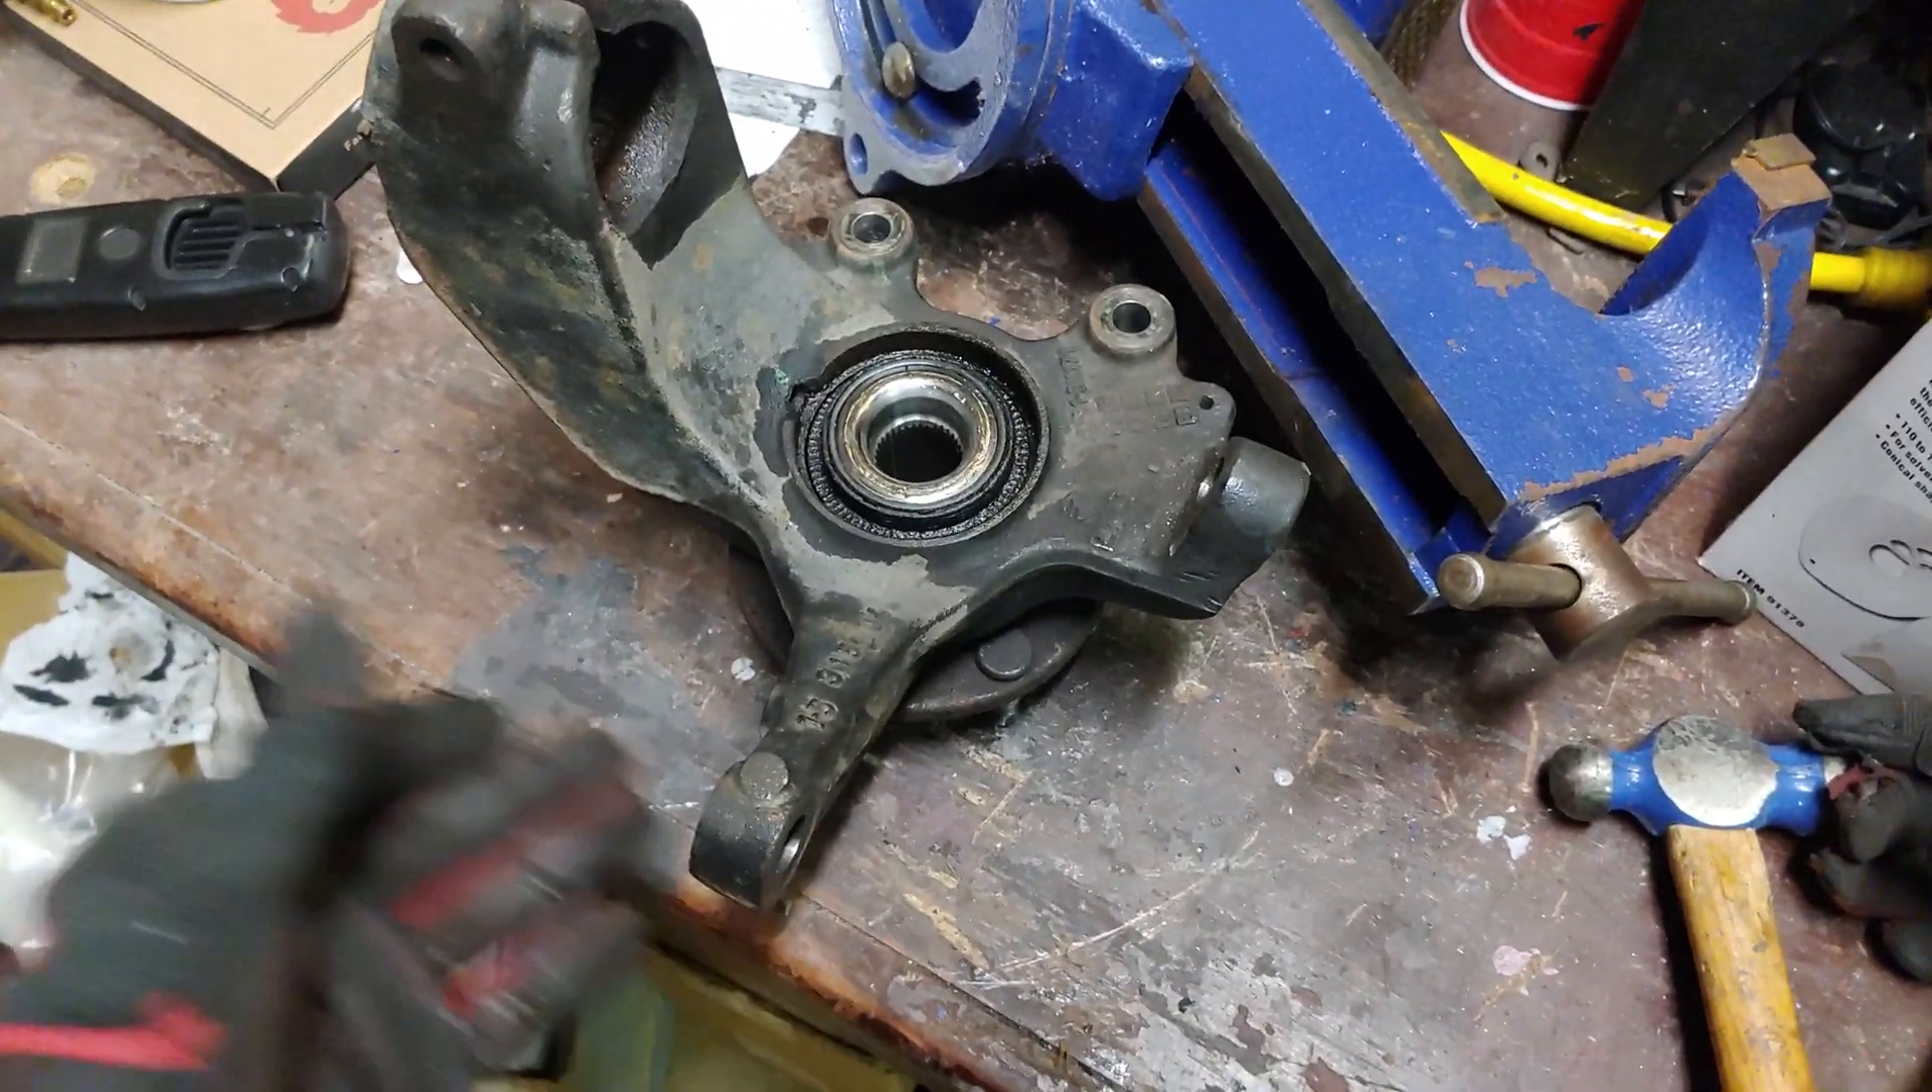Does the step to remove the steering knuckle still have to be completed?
No.